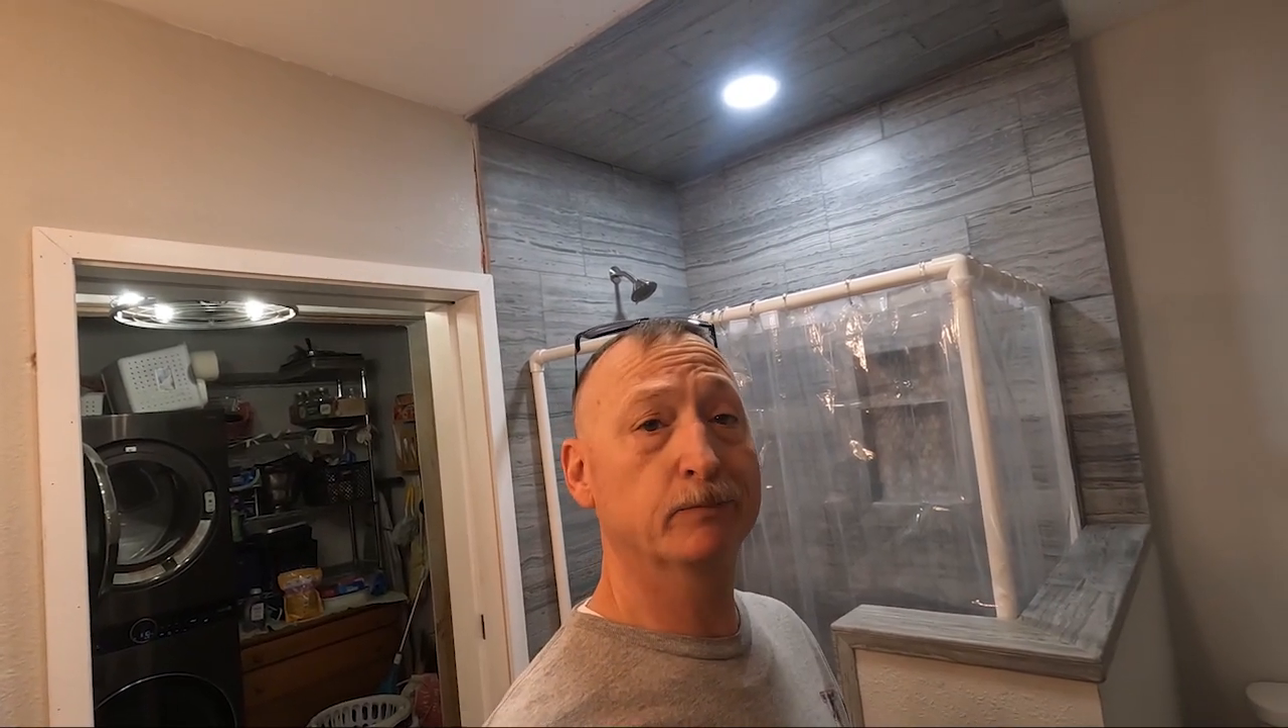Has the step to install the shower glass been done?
No.